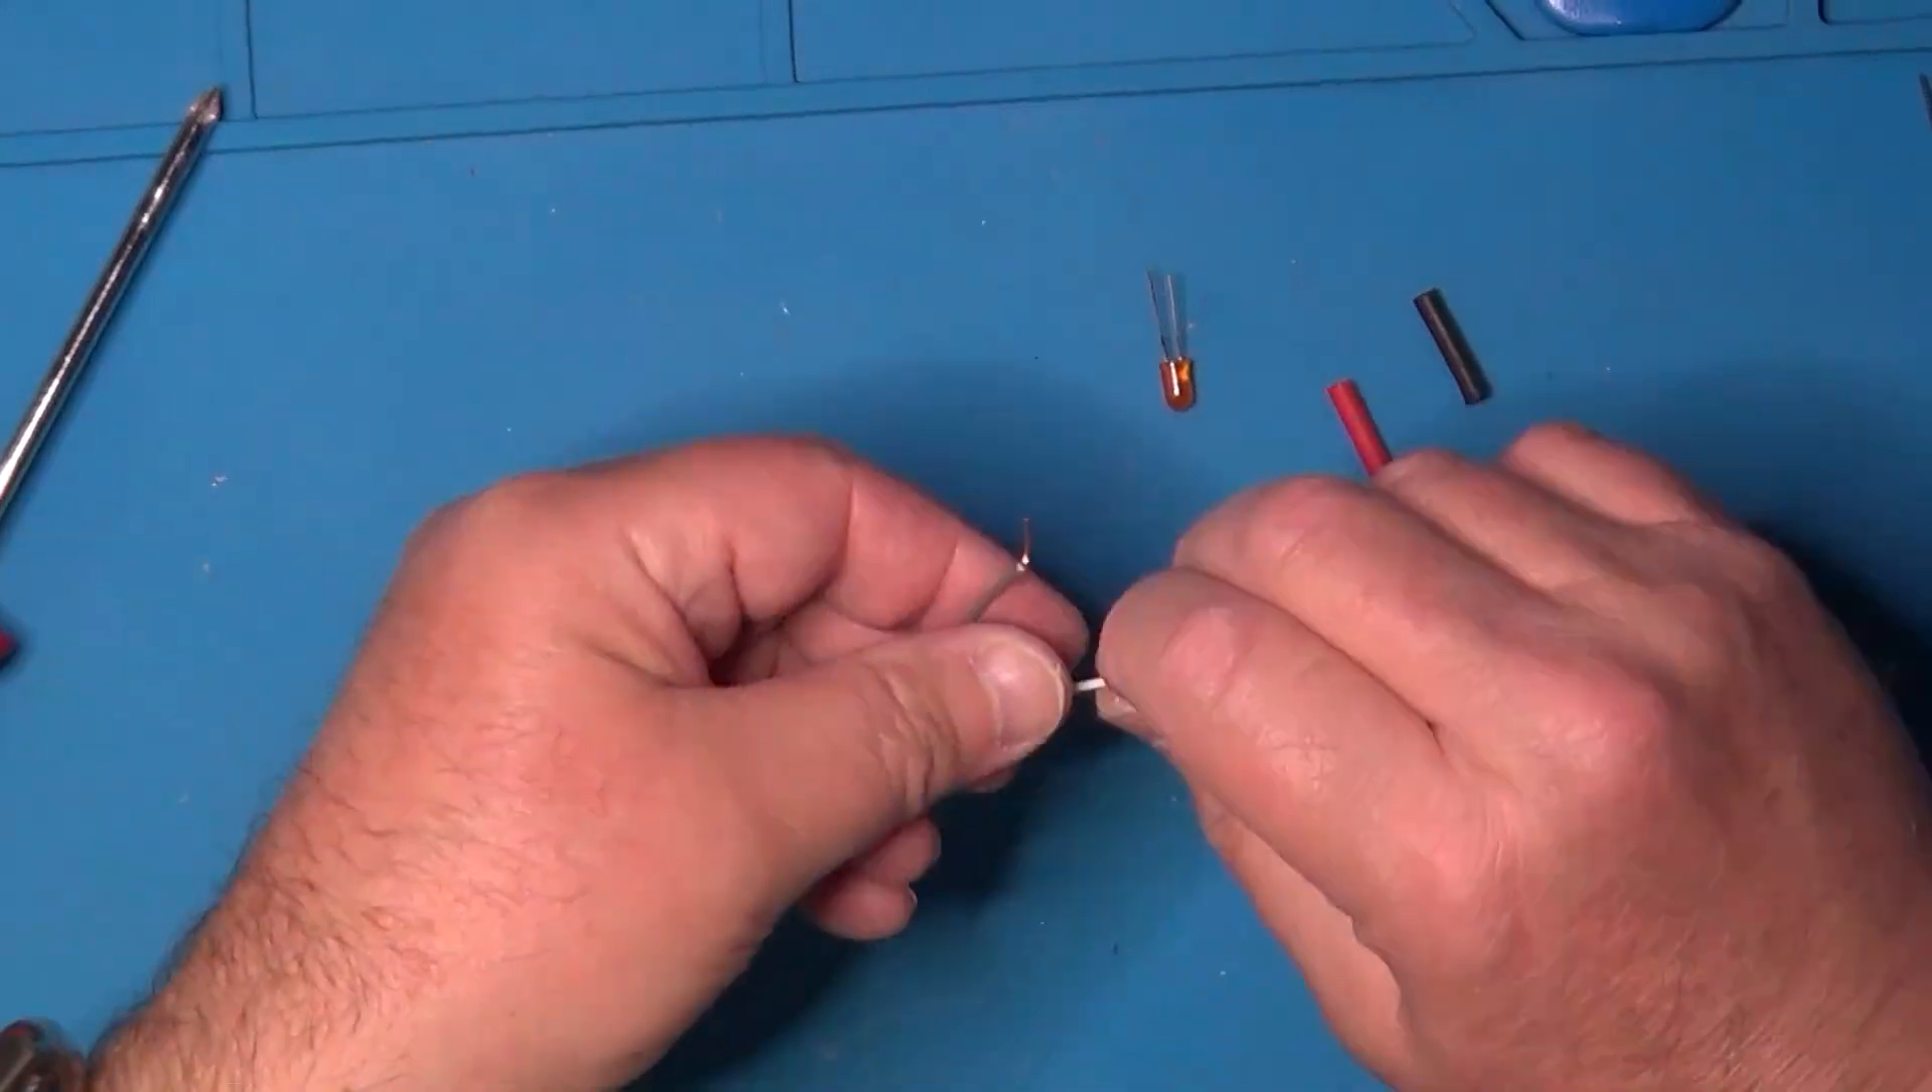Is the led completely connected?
No.